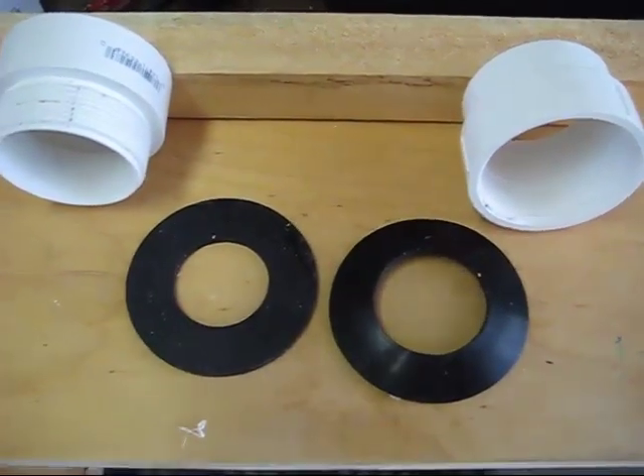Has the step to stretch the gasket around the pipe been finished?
No.